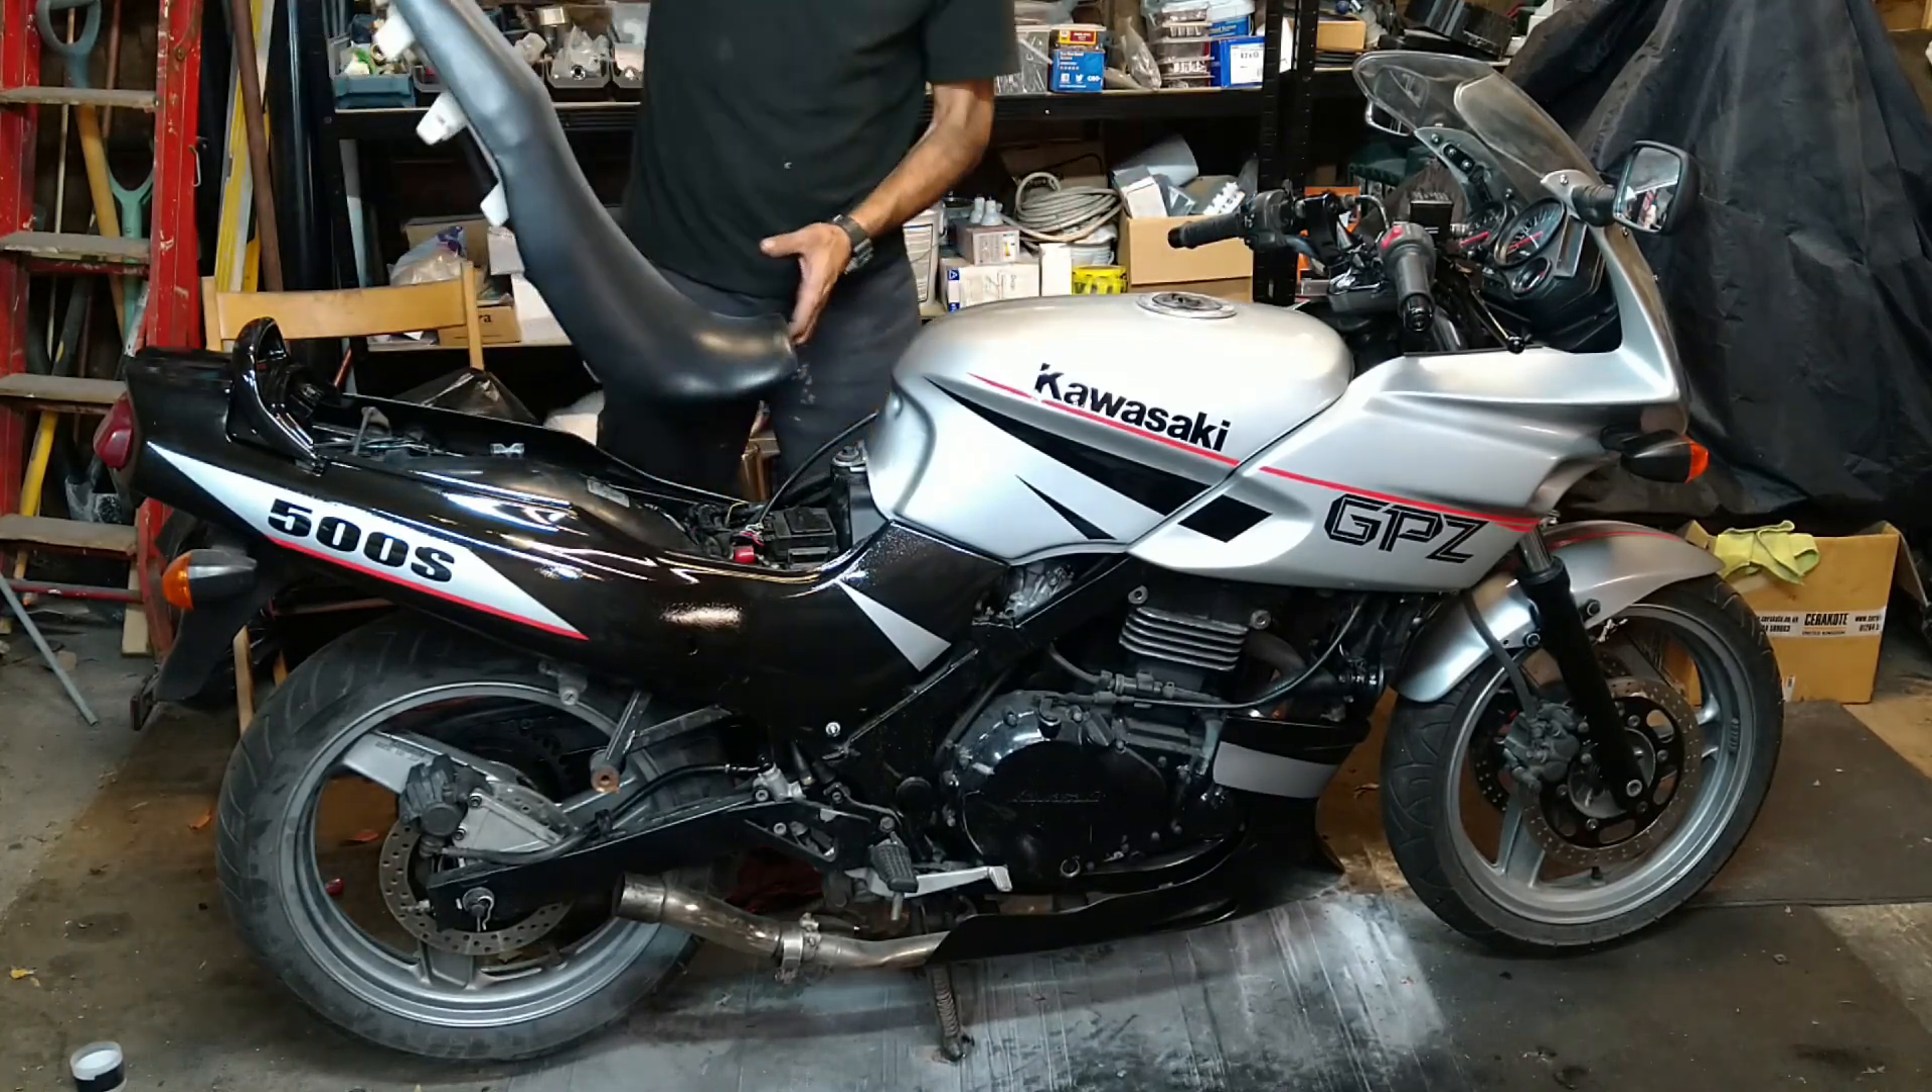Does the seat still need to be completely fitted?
Yes.